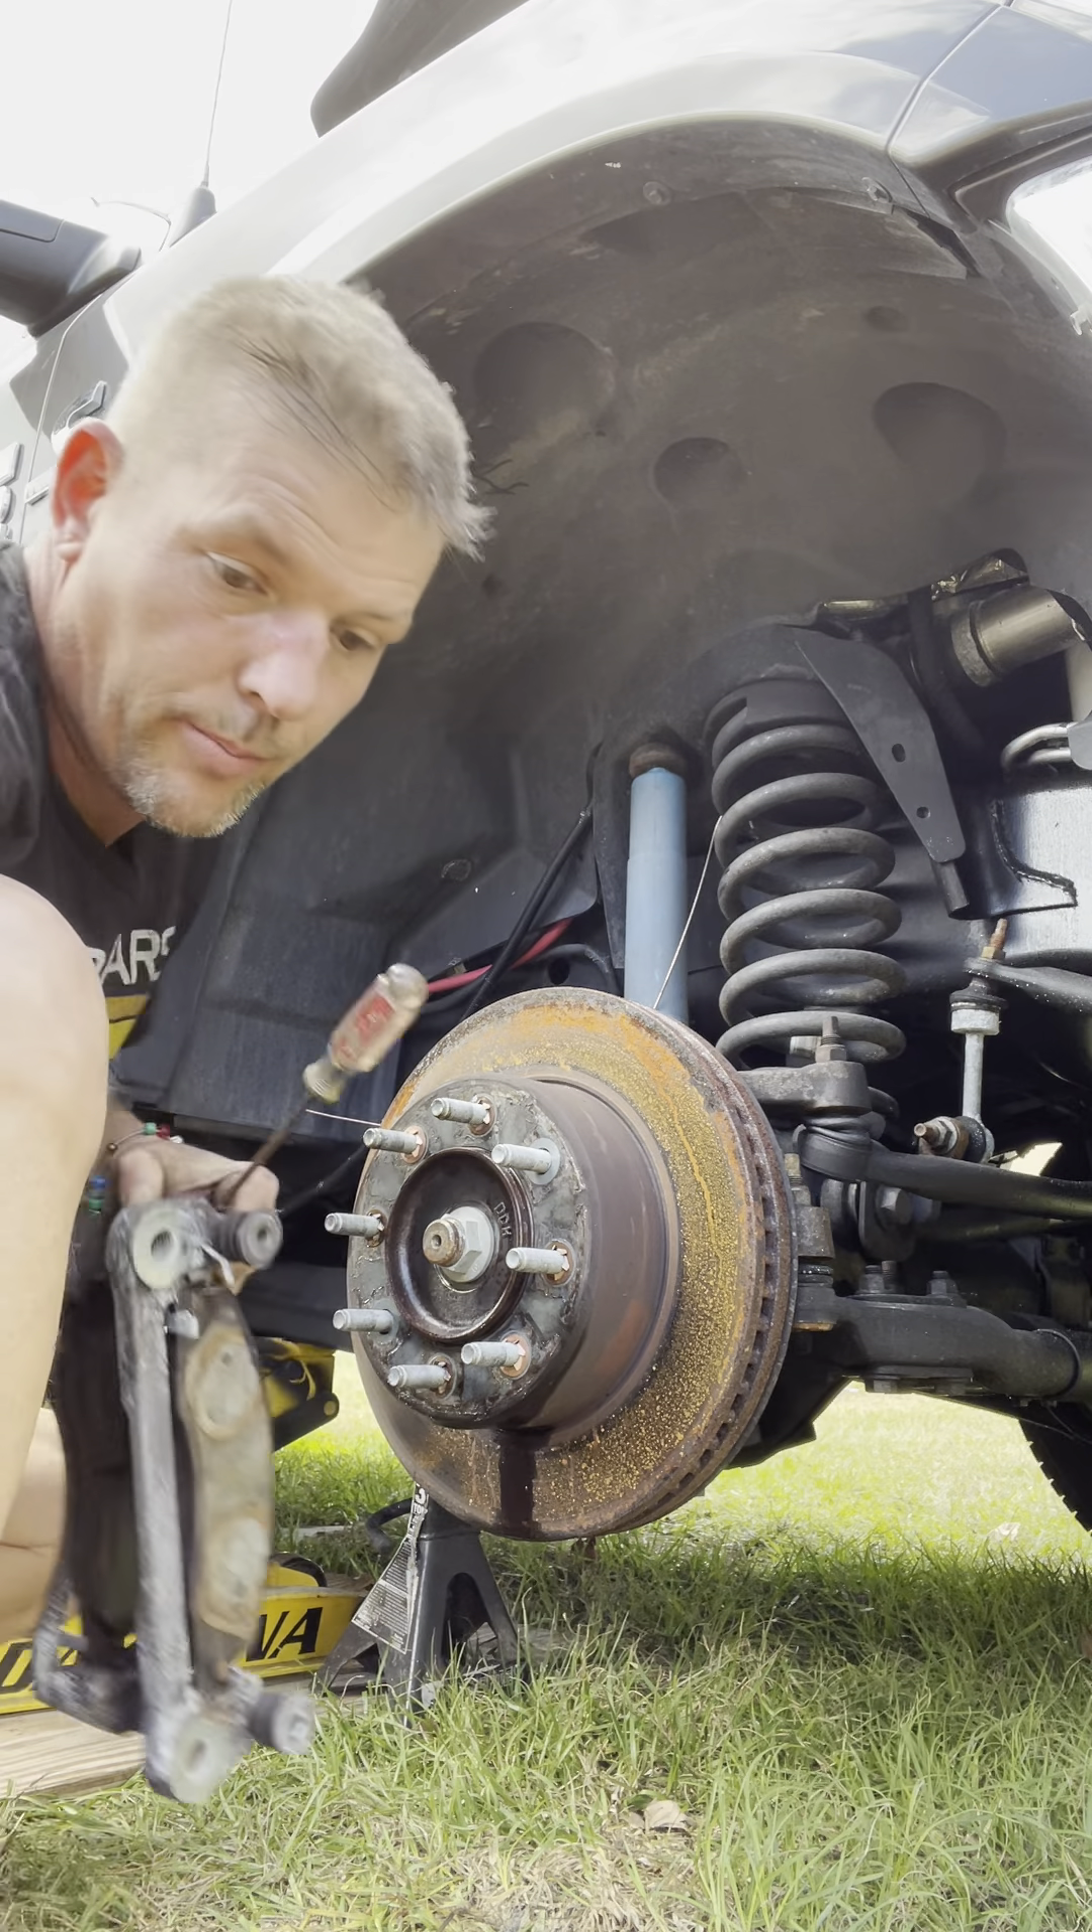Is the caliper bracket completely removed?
Yes.